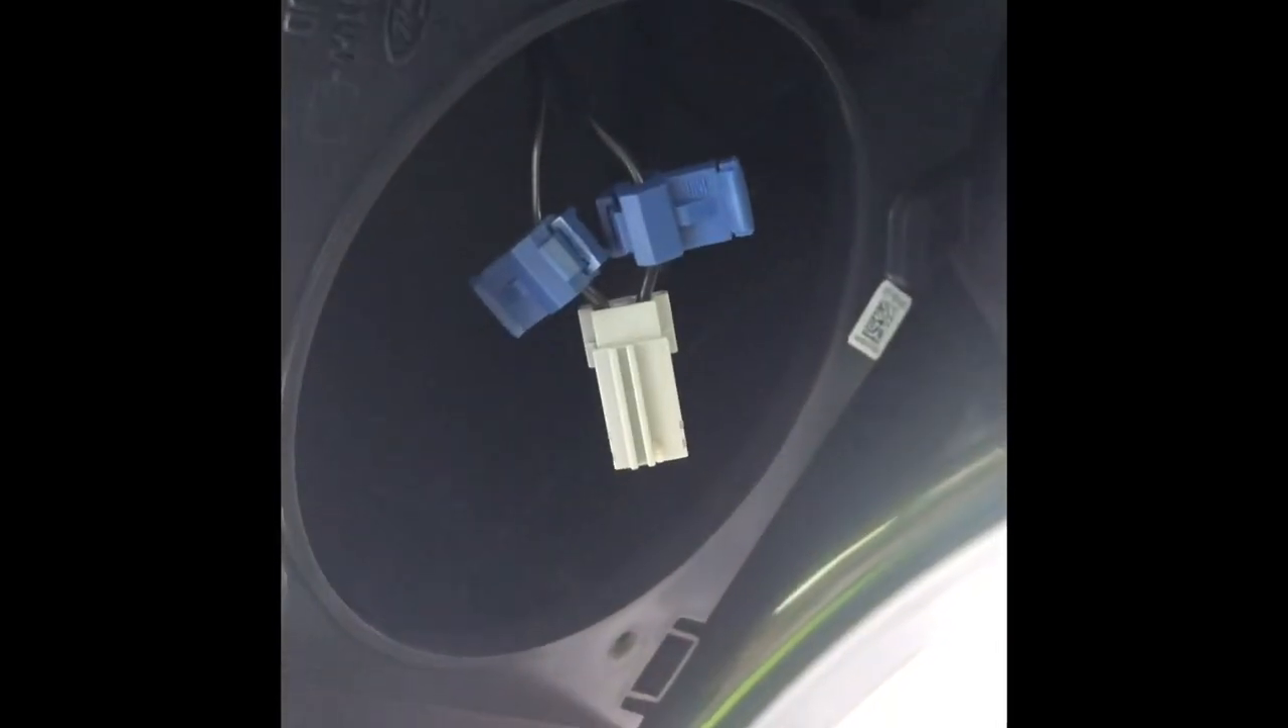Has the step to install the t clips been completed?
Yes.